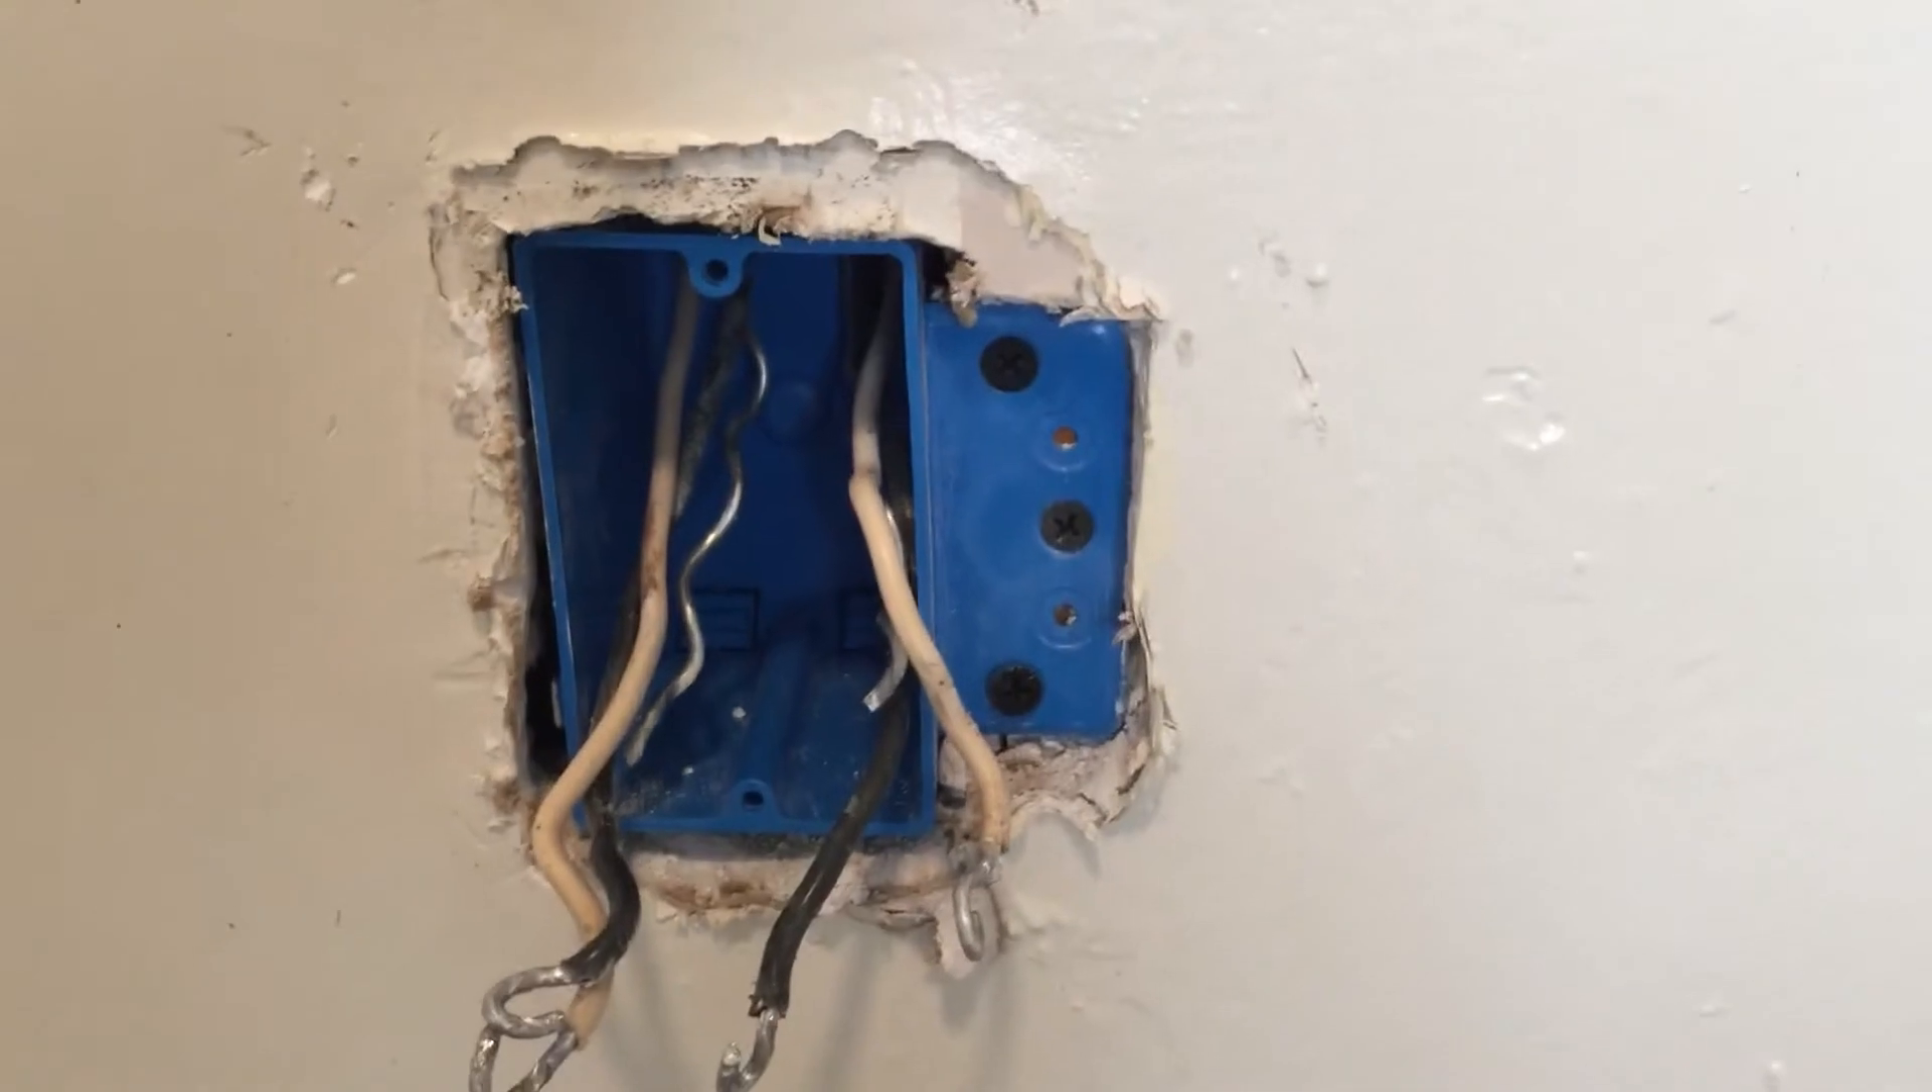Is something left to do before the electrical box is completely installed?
No.